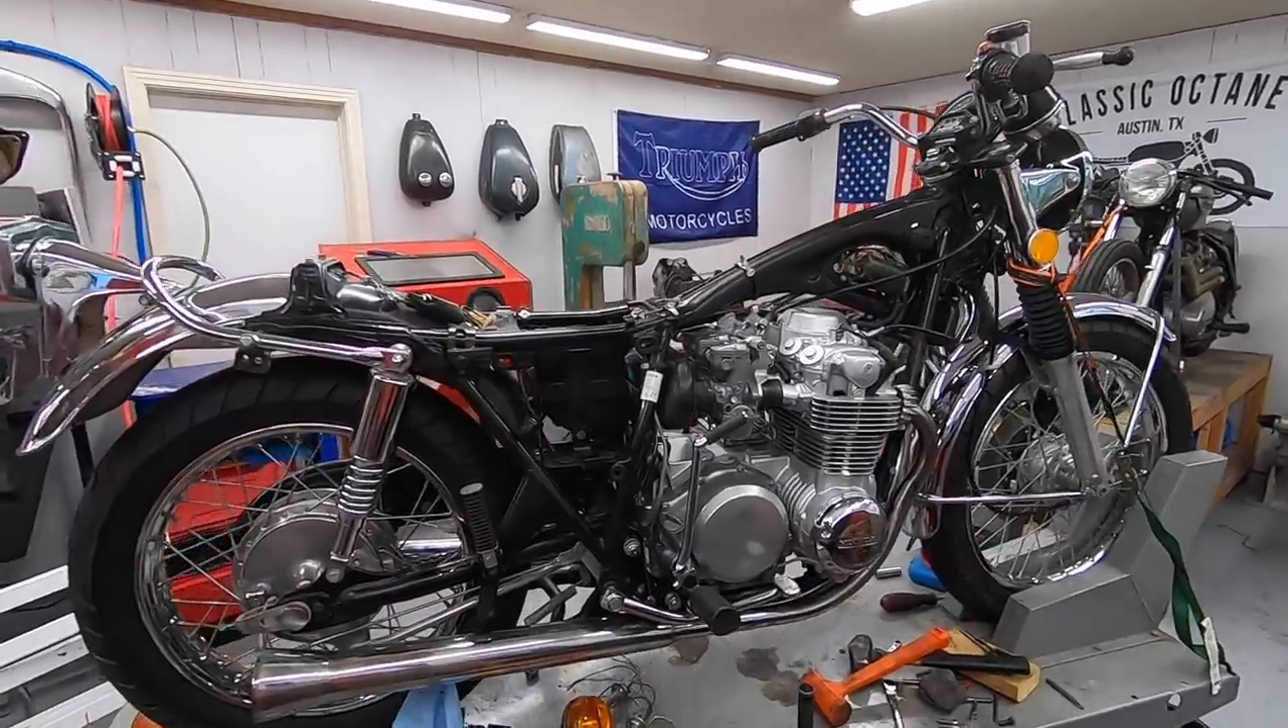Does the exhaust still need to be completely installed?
No.